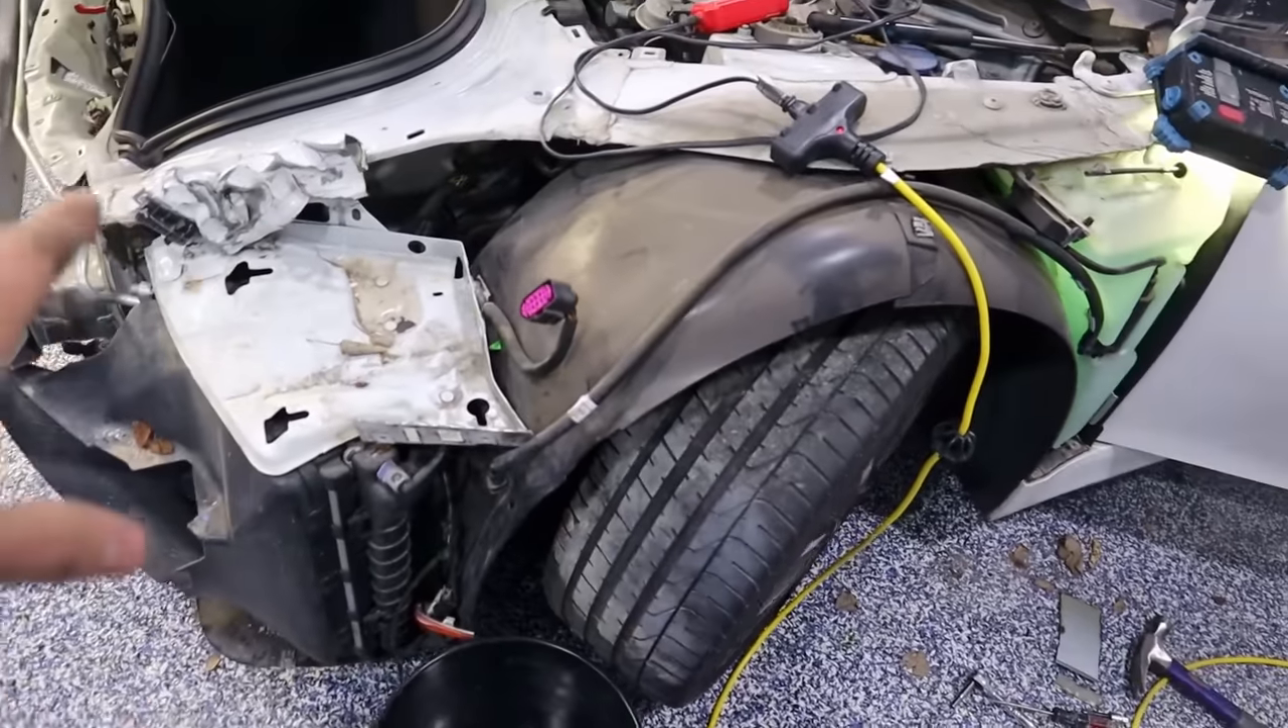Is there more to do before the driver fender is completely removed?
No.